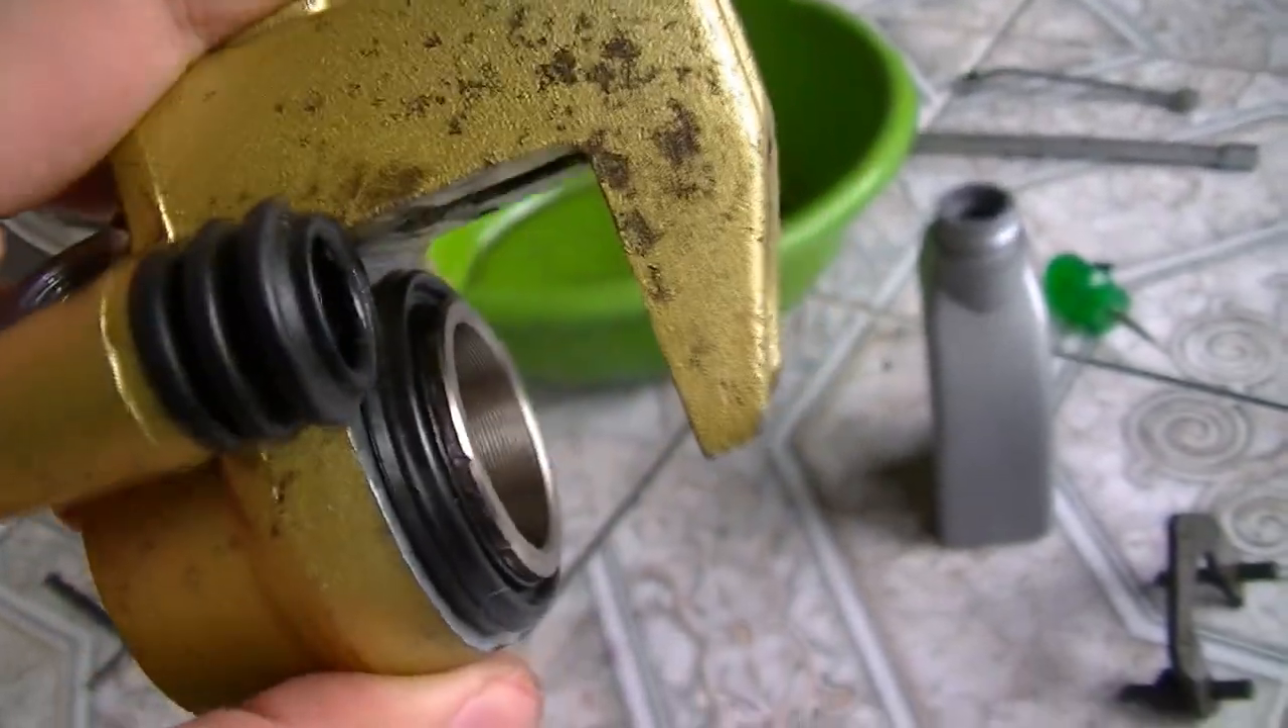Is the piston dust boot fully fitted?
Yes.